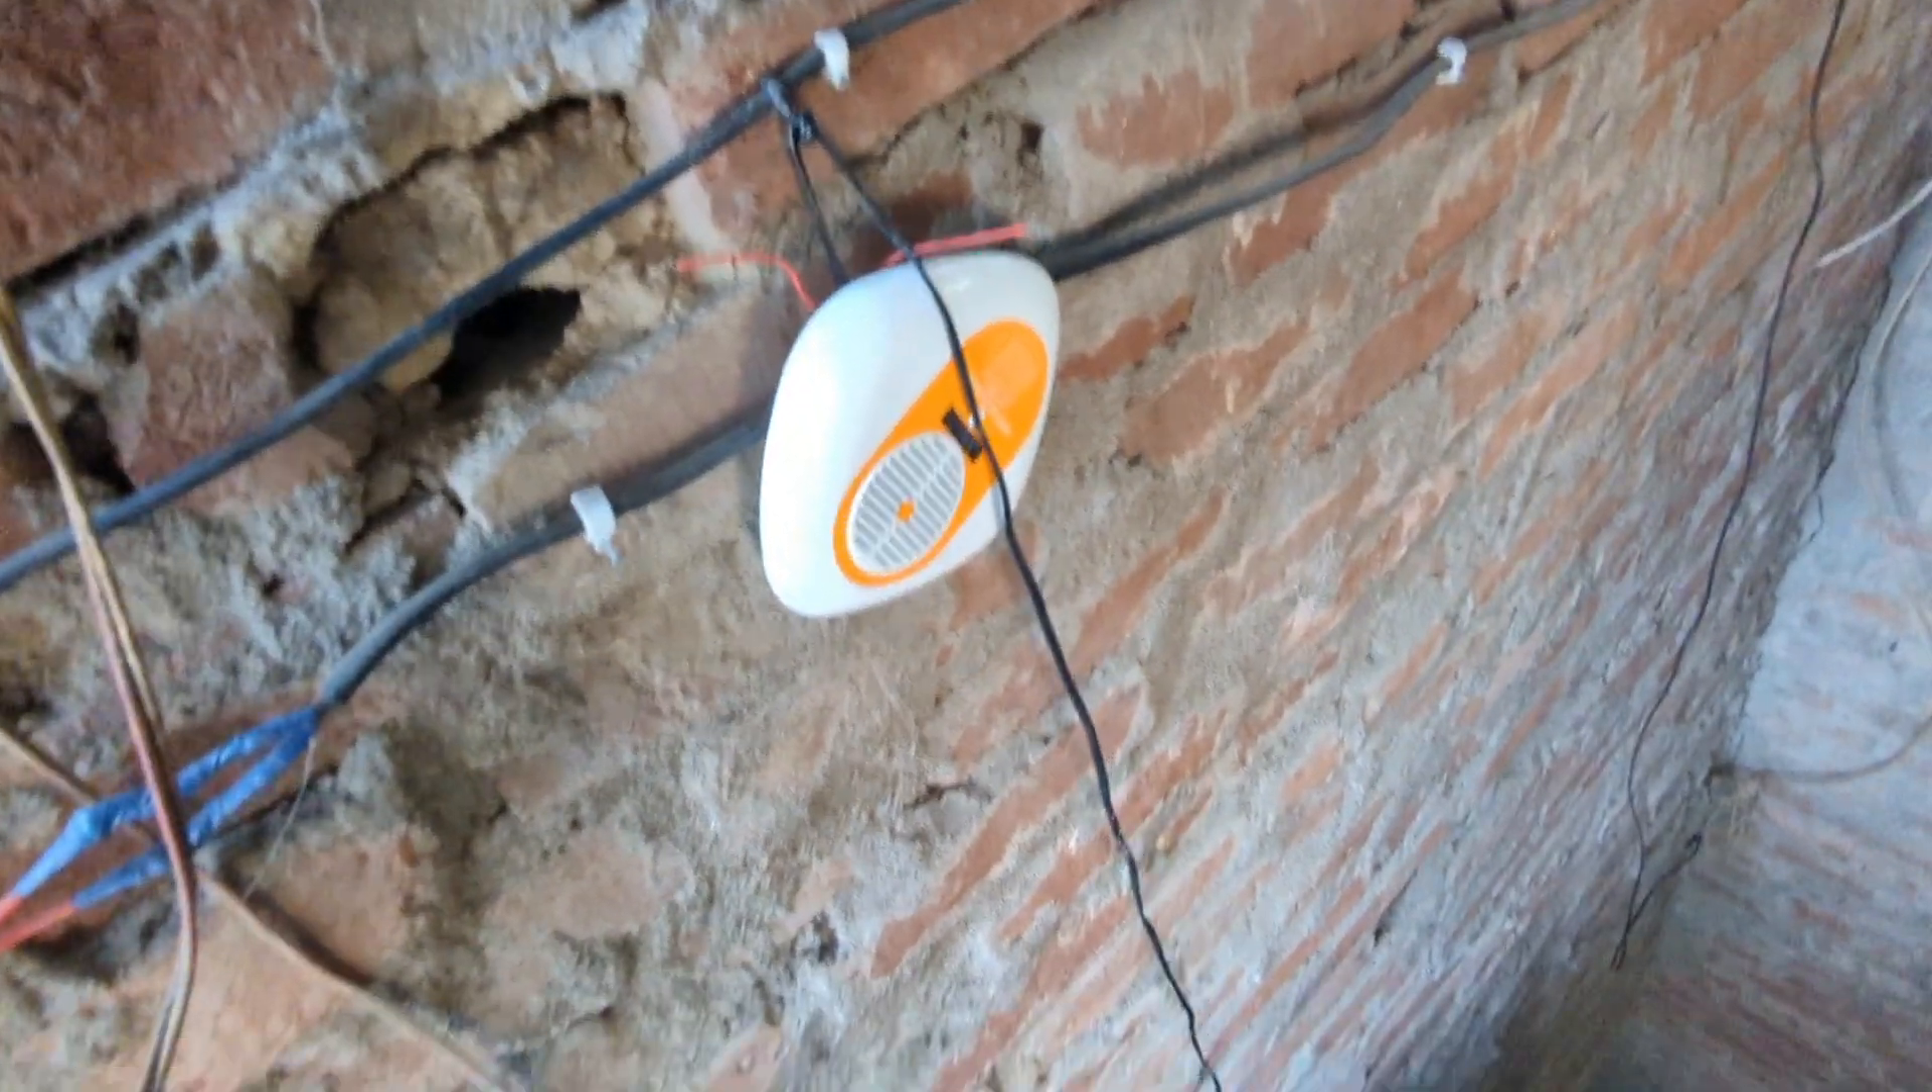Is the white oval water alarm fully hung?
Yes.